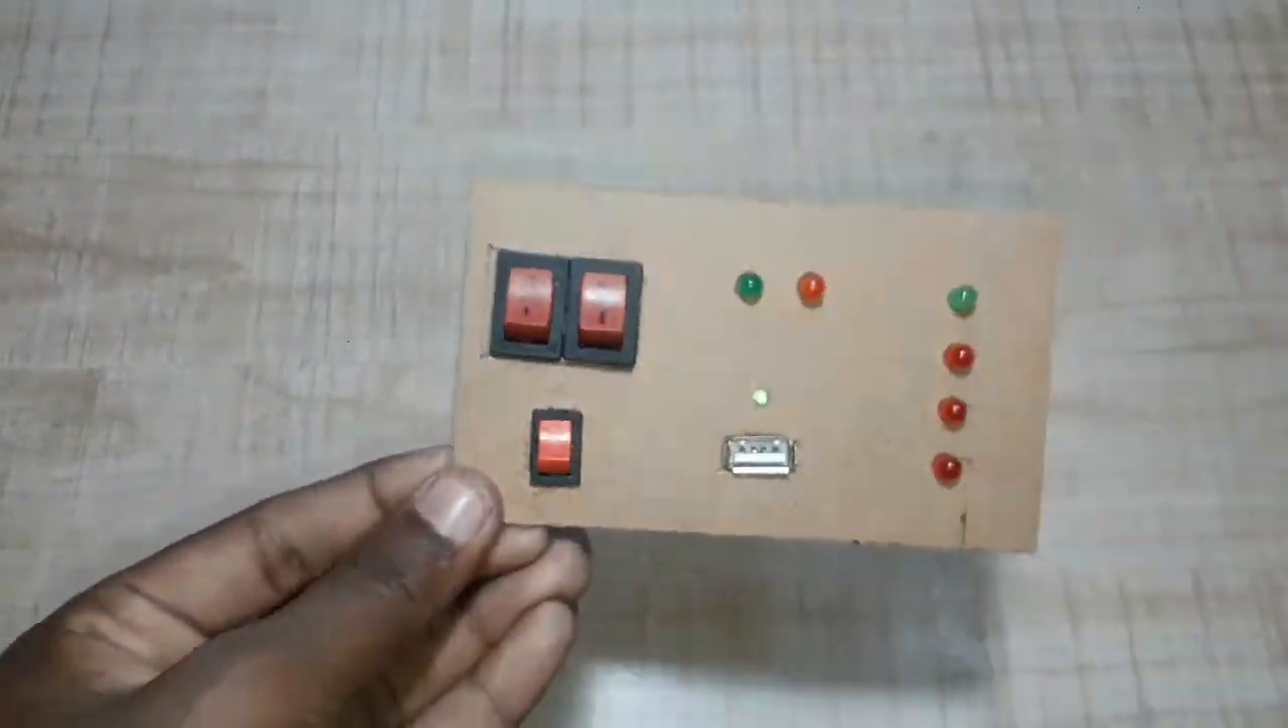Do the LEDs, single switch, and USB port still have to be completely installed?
No.